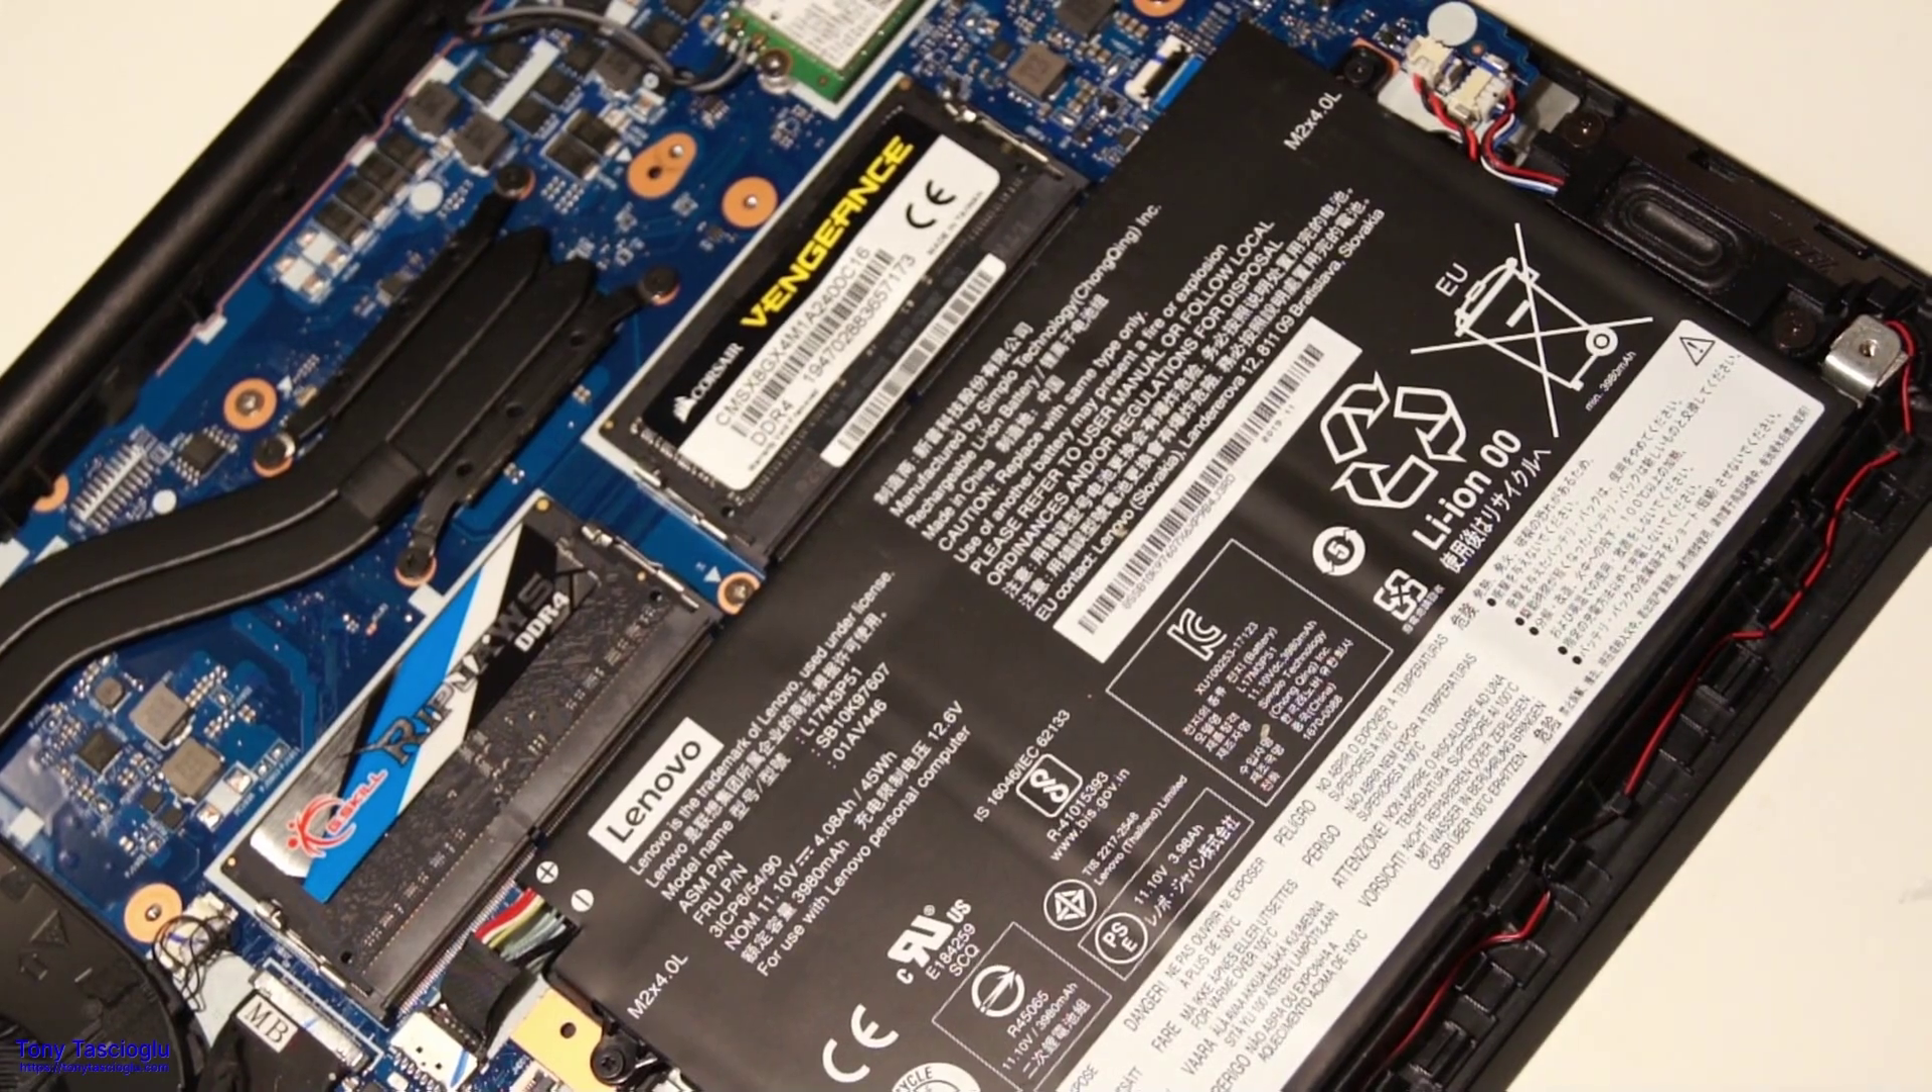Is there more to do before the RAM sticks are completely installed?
No.